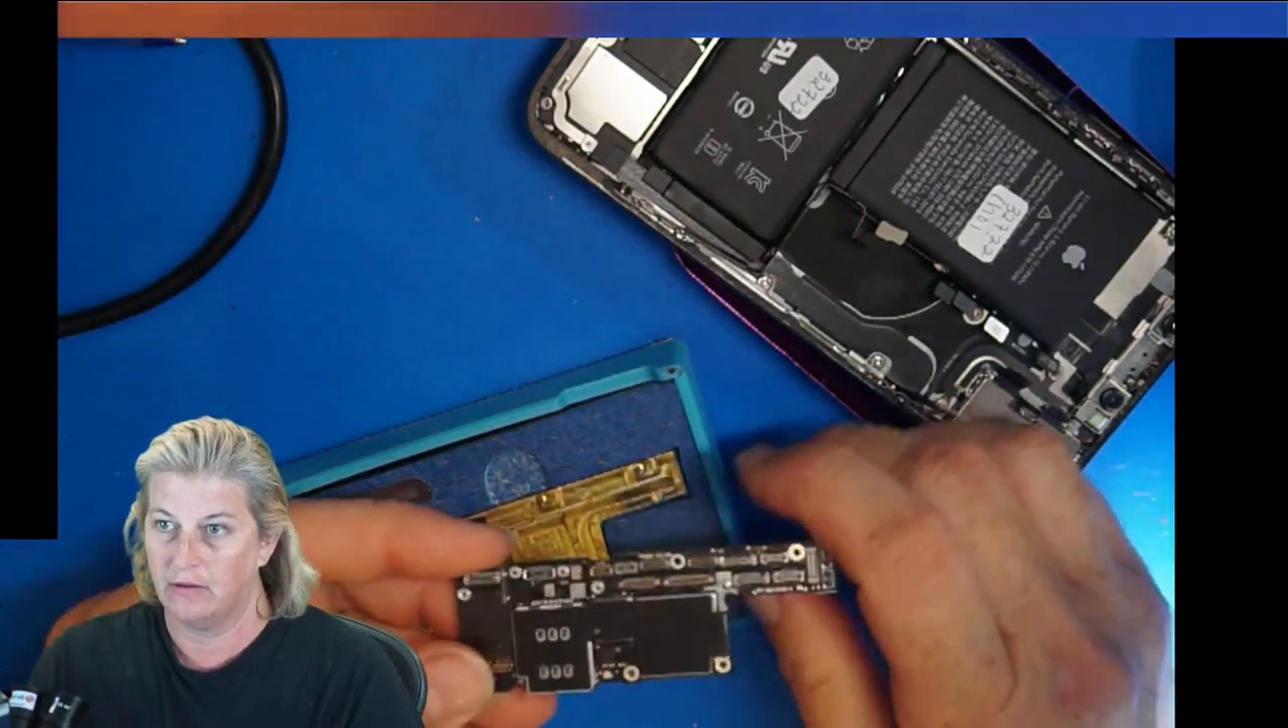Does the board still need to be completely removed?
No.